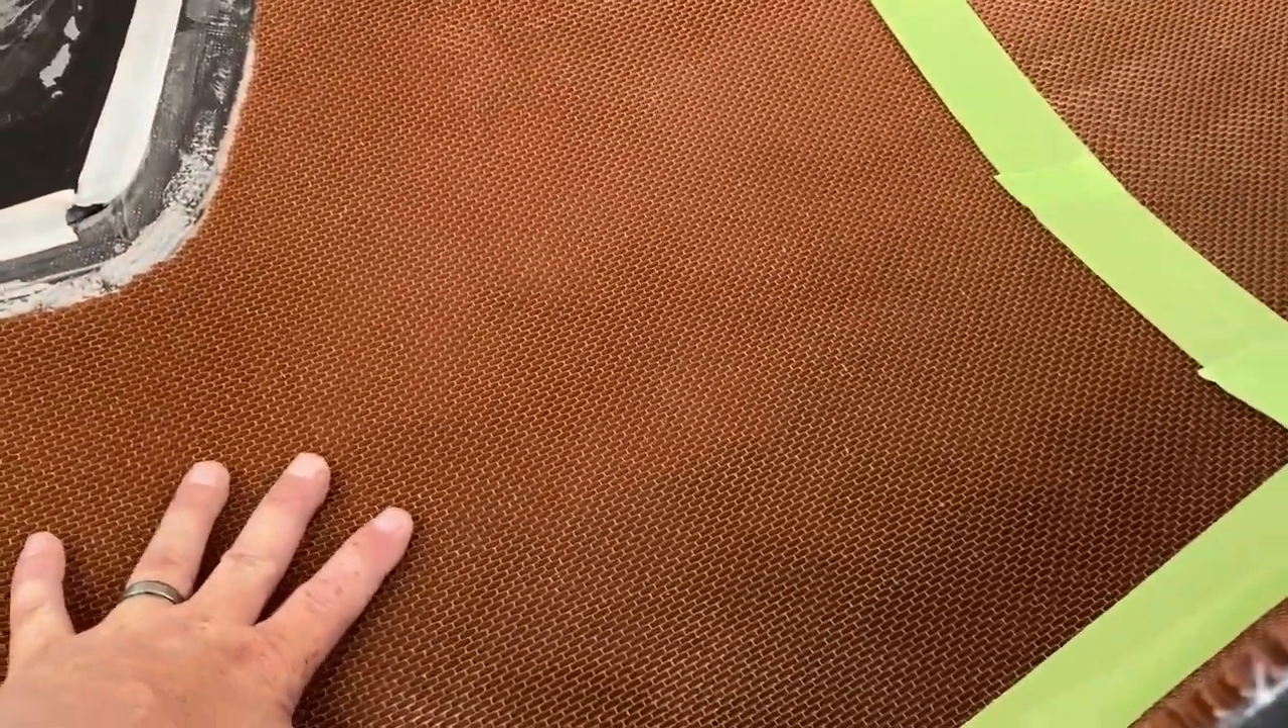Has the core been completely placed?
Yes.